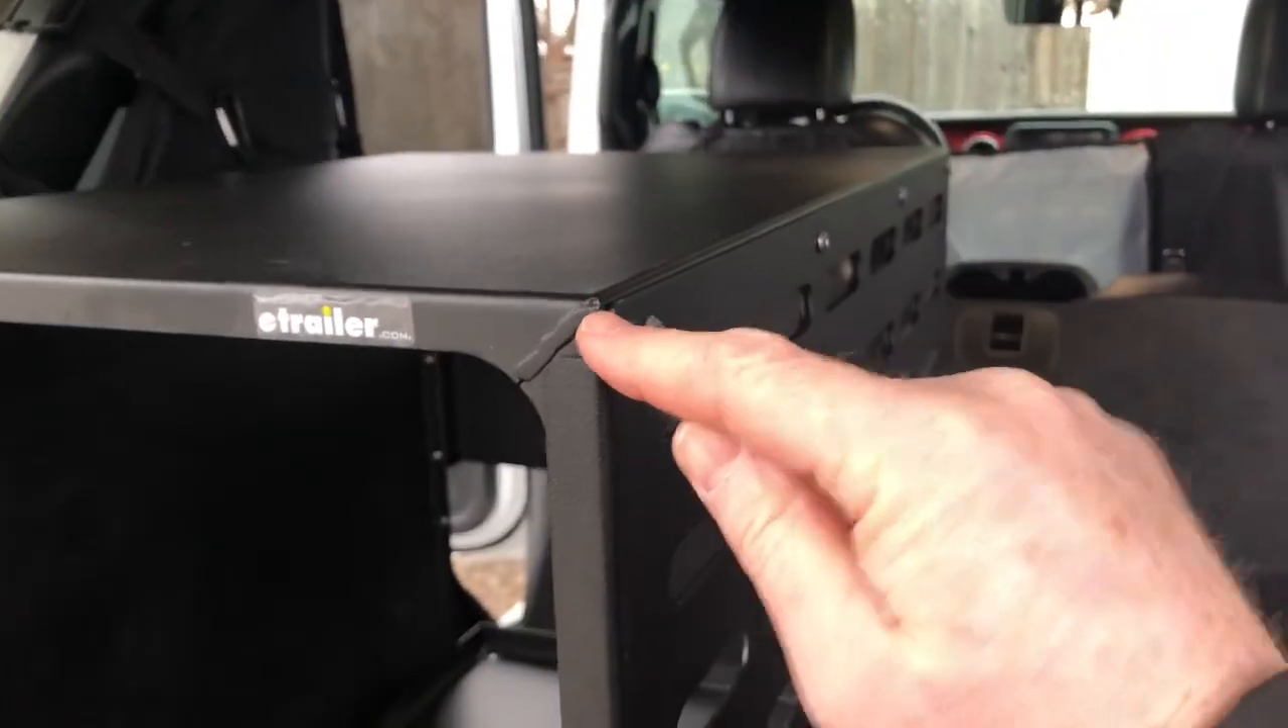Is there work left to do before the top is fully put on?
No.